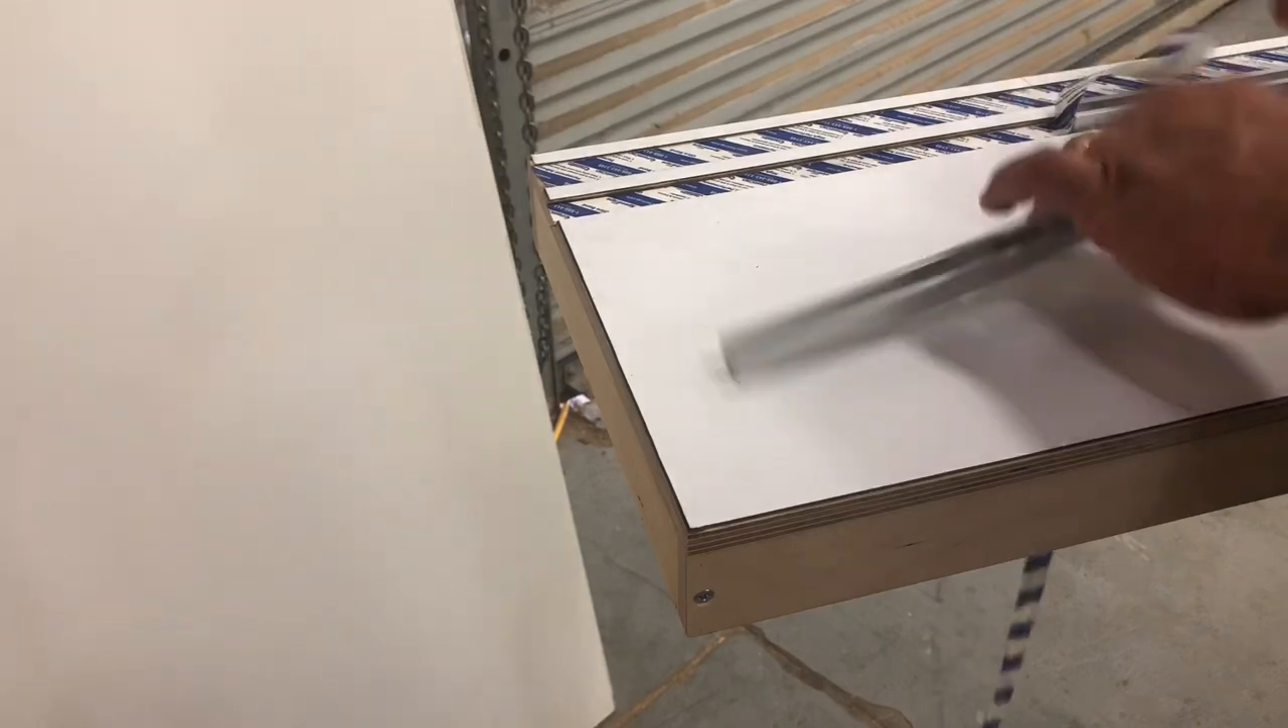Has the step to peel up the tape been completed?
No.